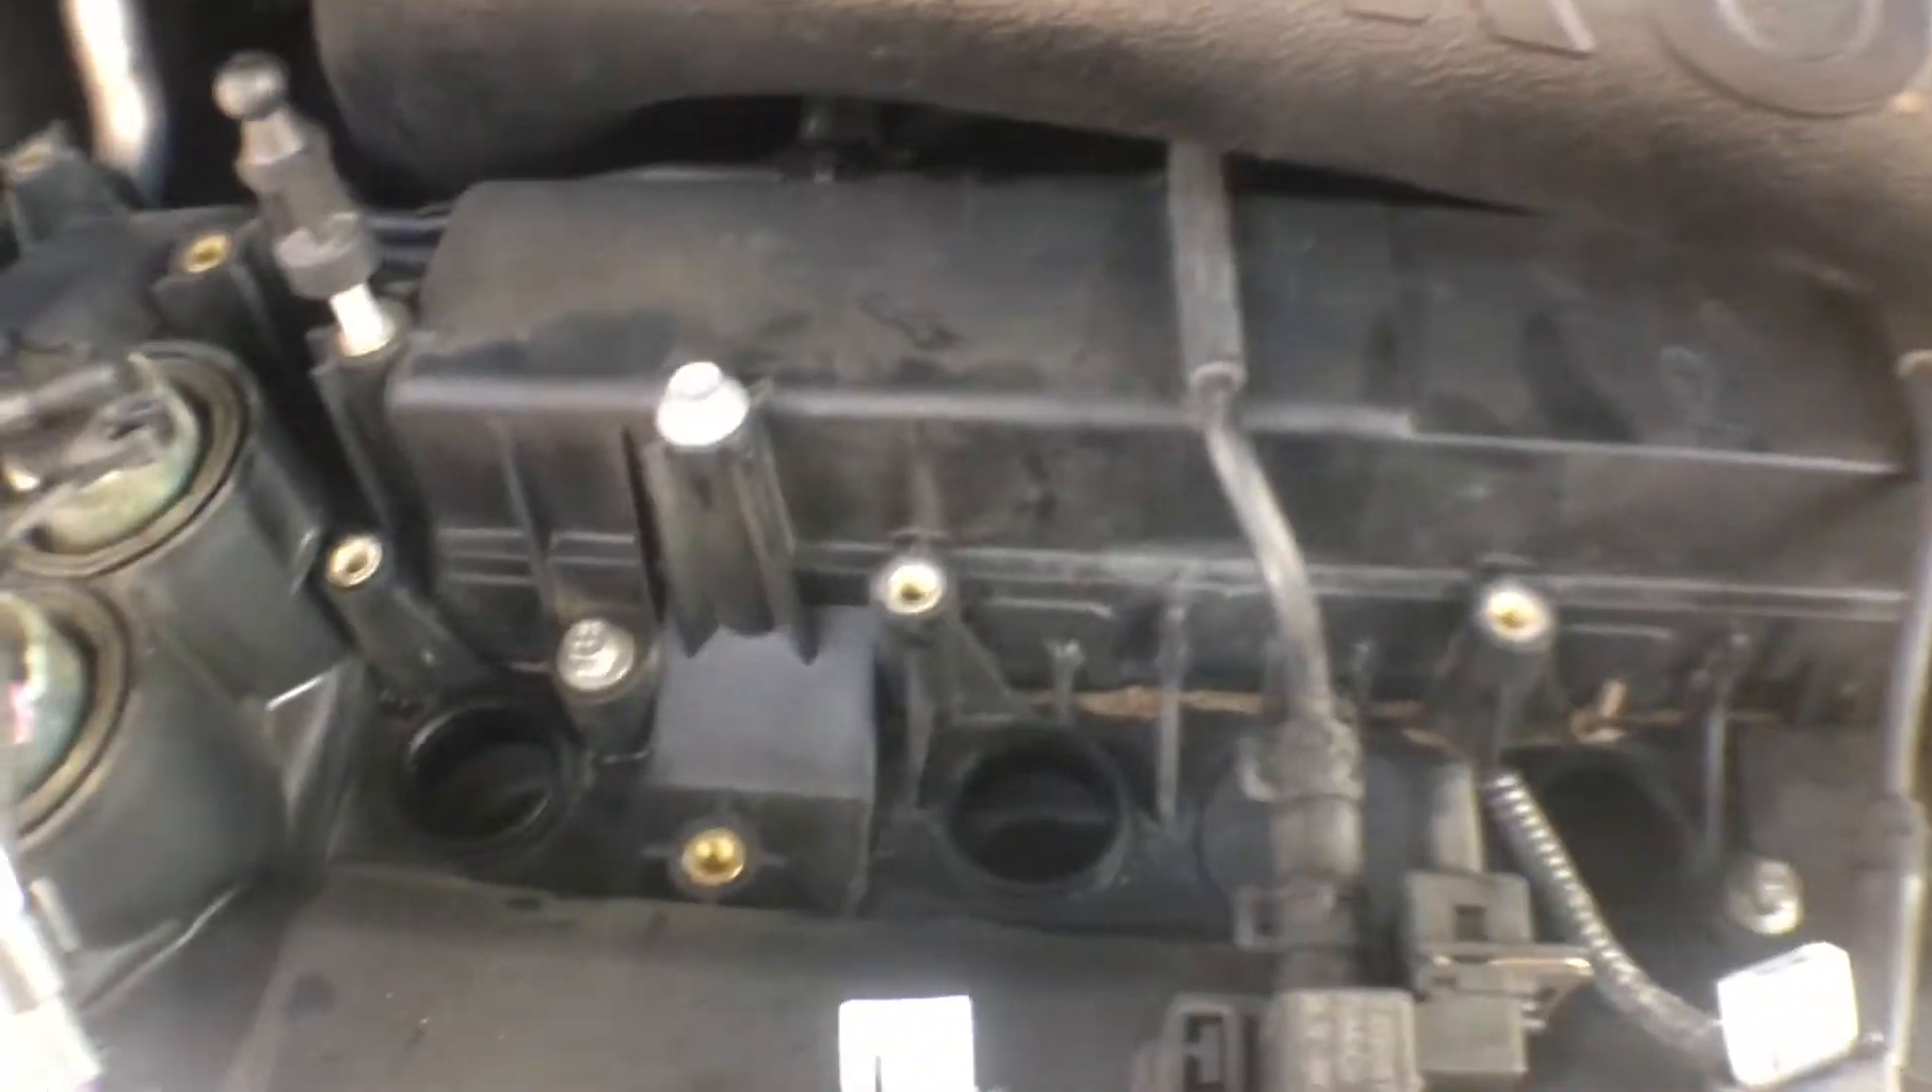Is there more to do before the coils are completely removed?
No.